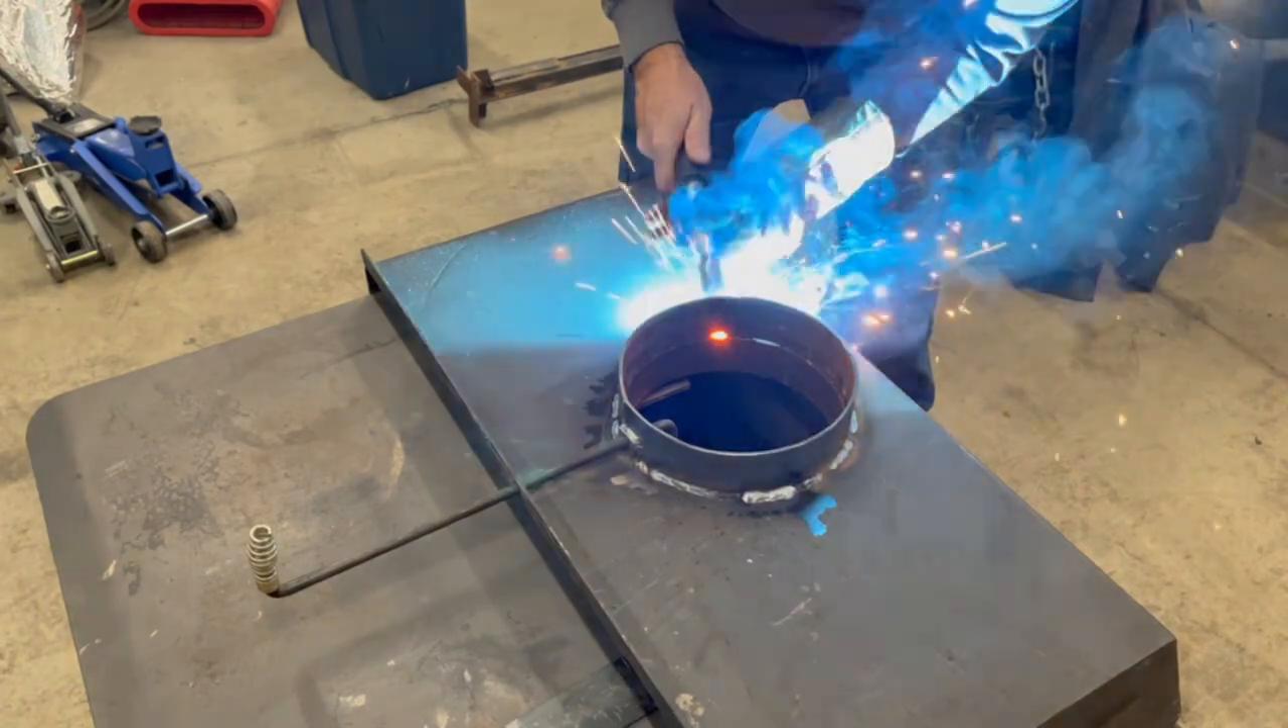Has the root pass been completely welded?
No.